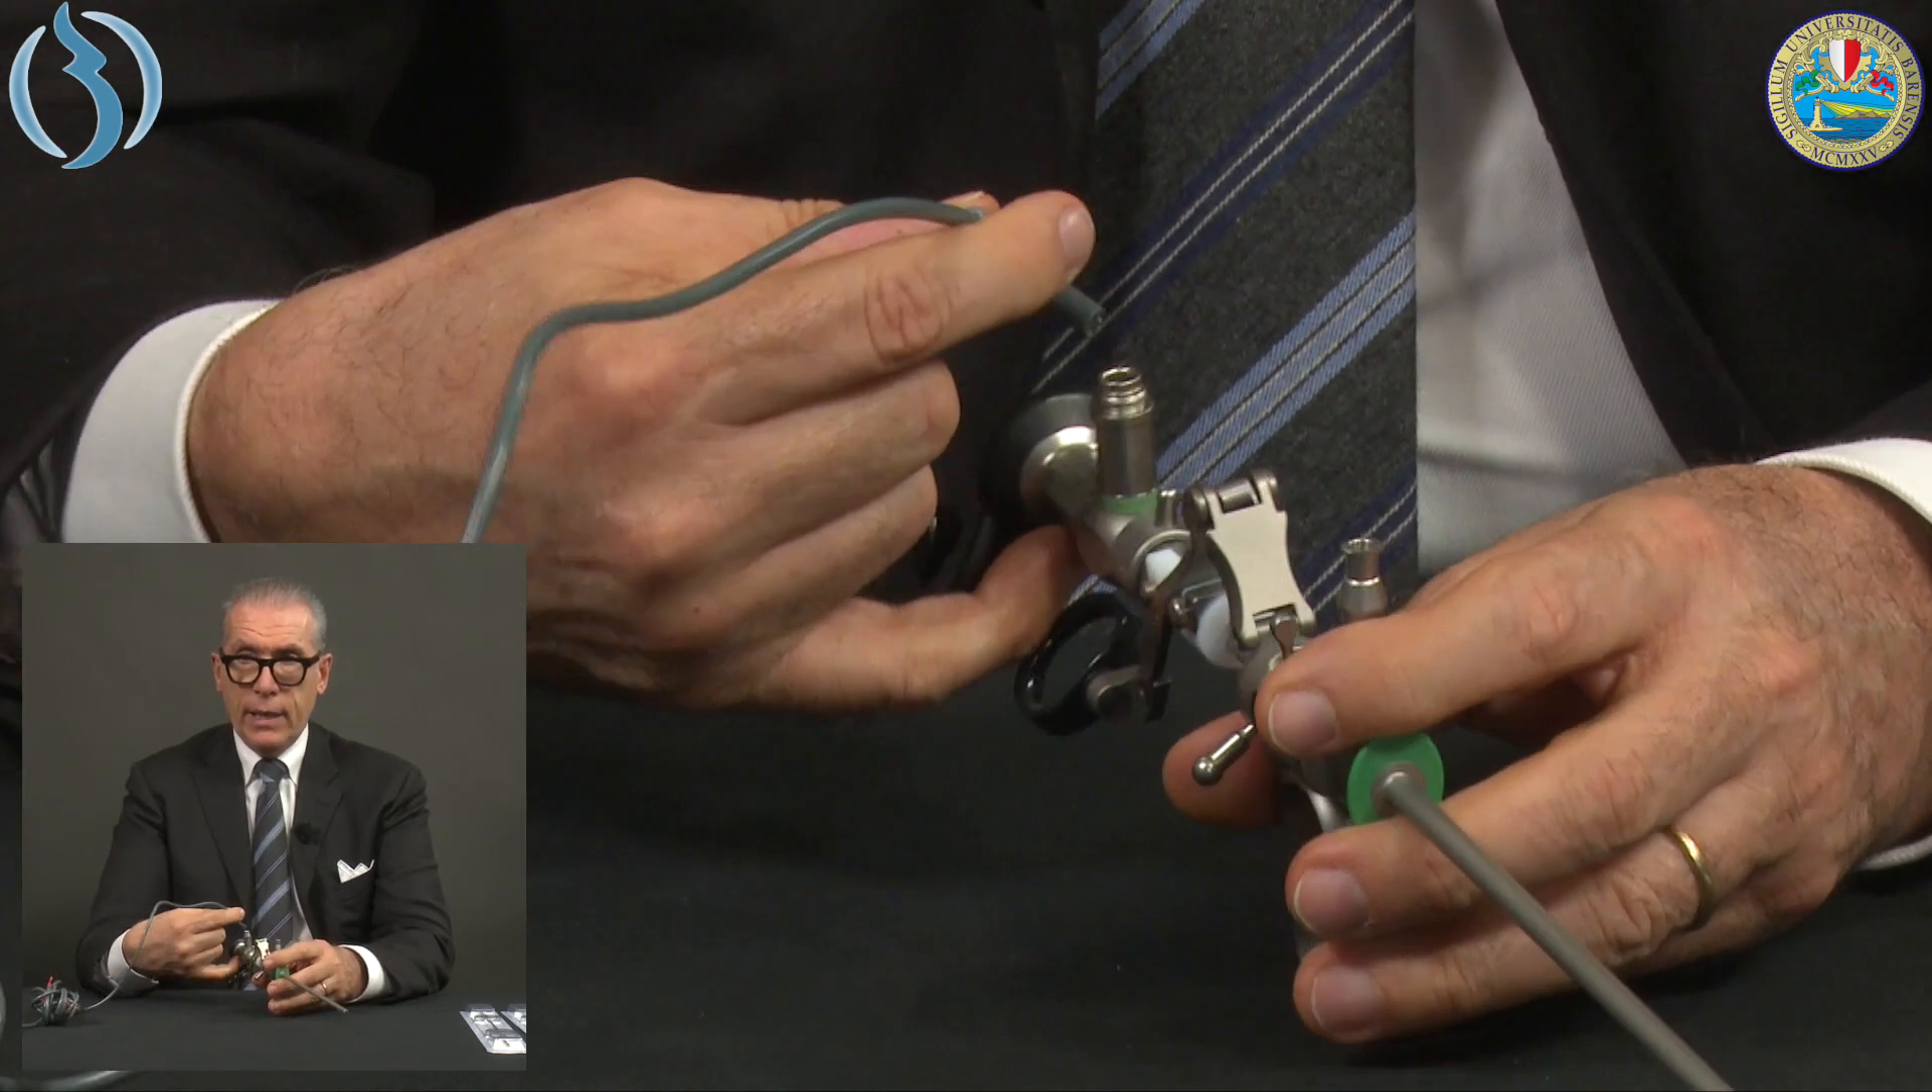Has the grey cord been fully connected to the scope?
No.